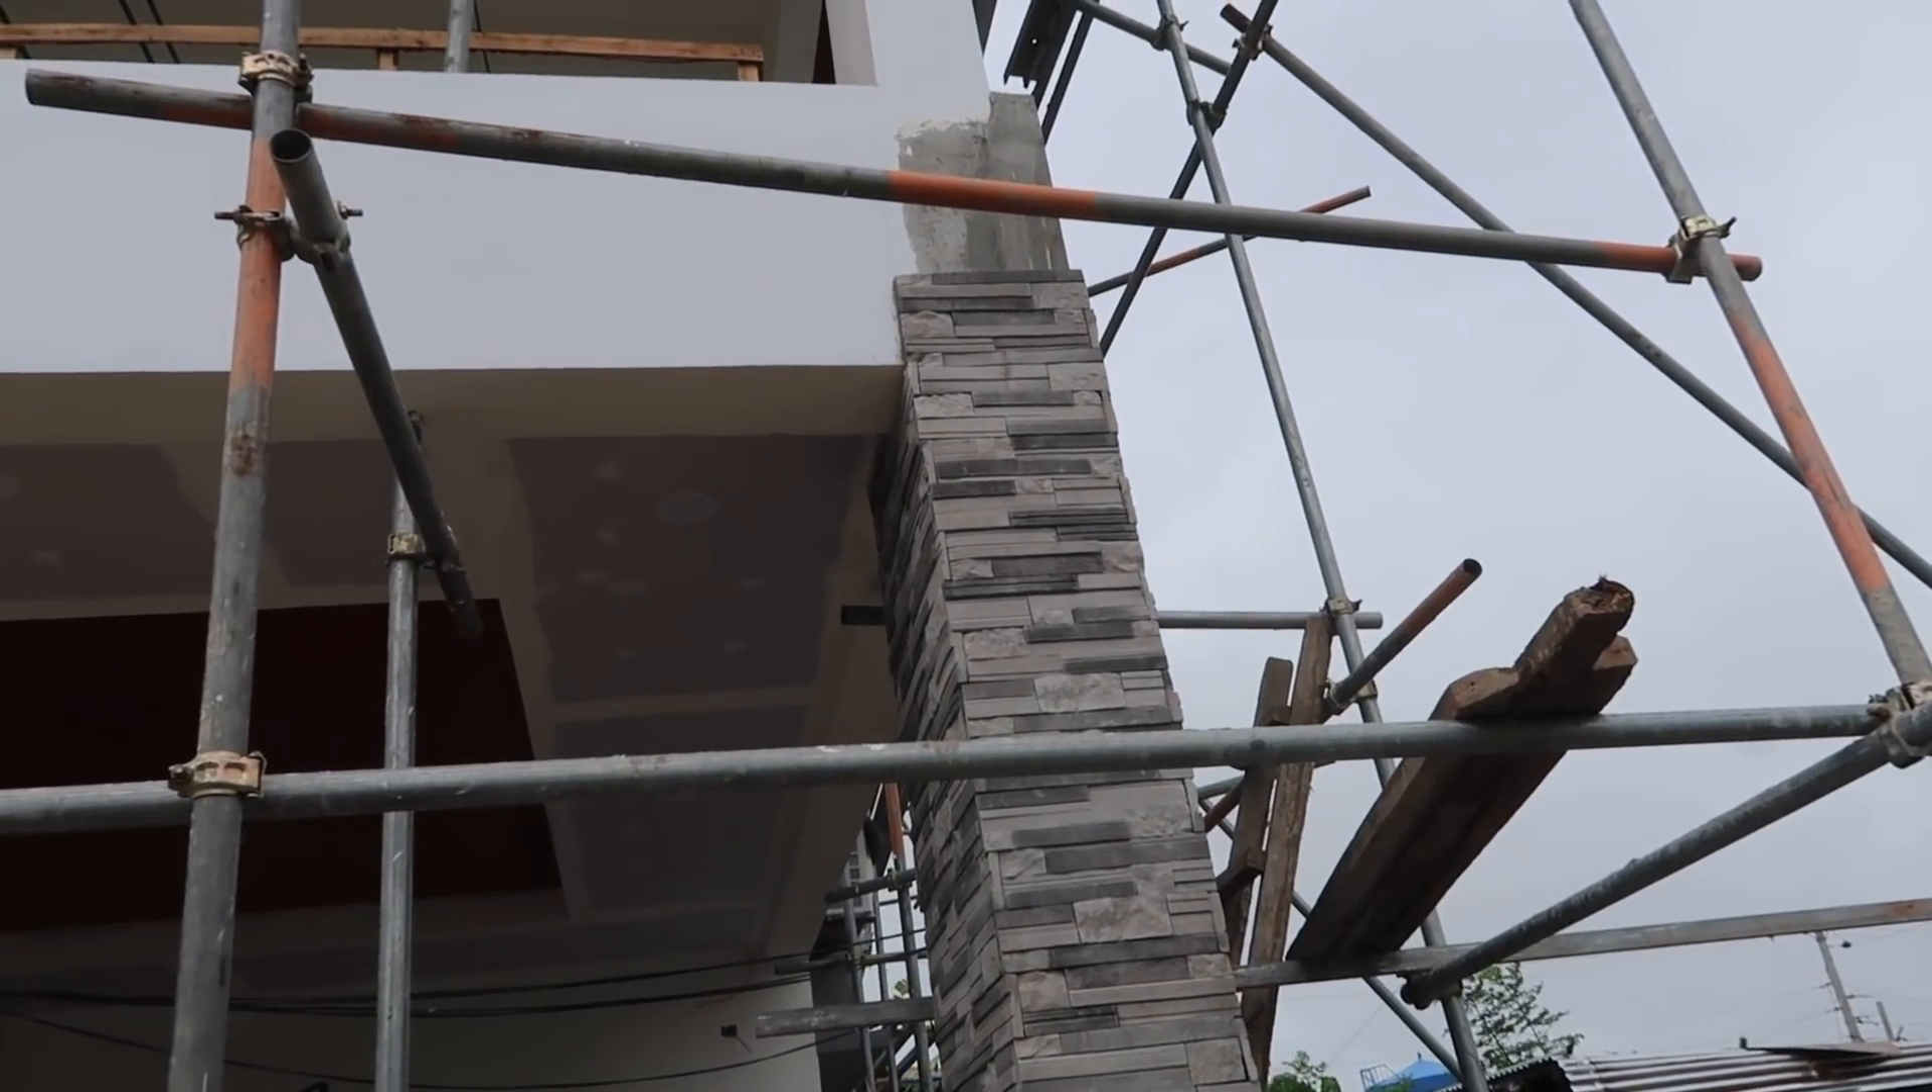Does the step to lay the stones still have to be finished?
Yes.